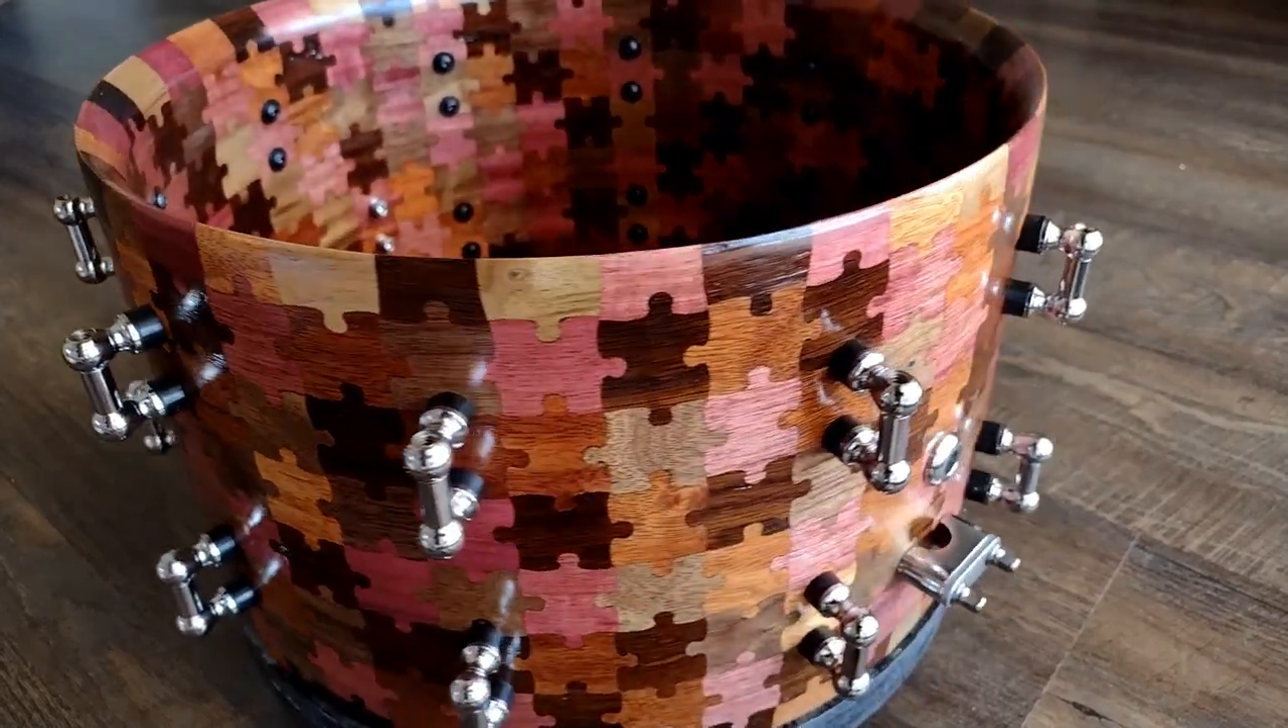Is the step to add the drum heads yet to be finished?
Yes.